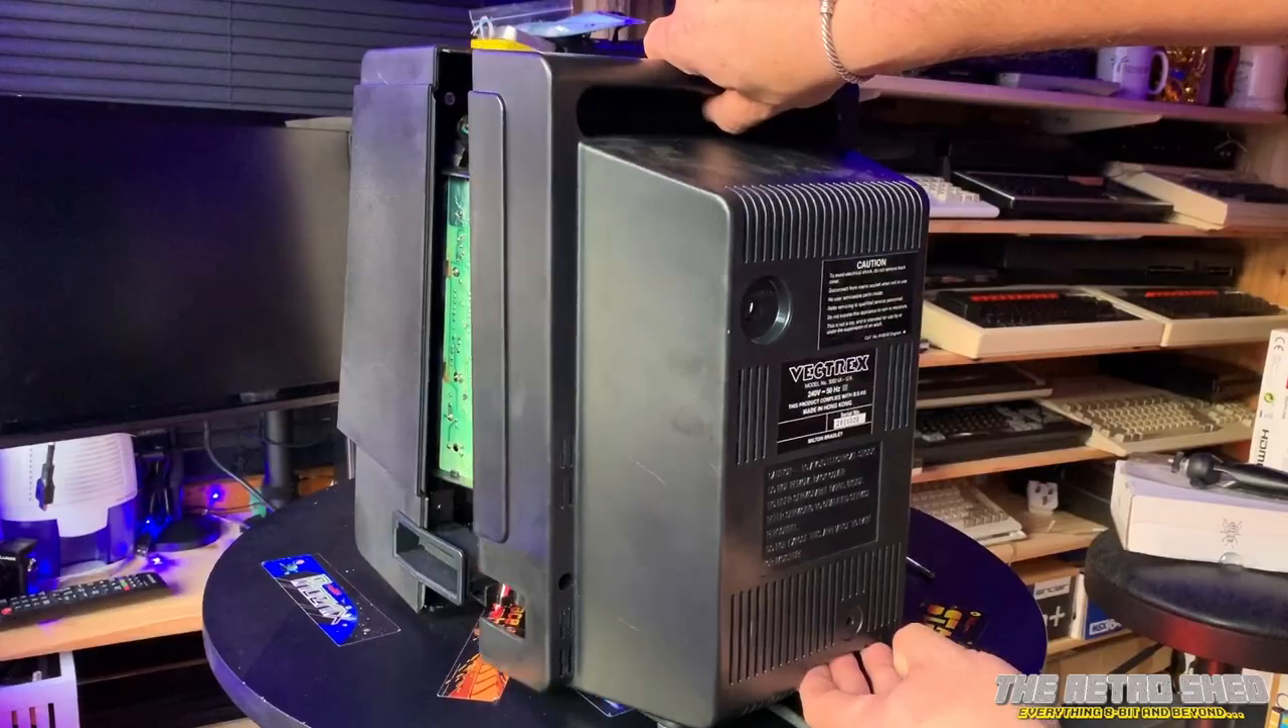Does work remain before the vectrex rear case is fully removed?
Yes.